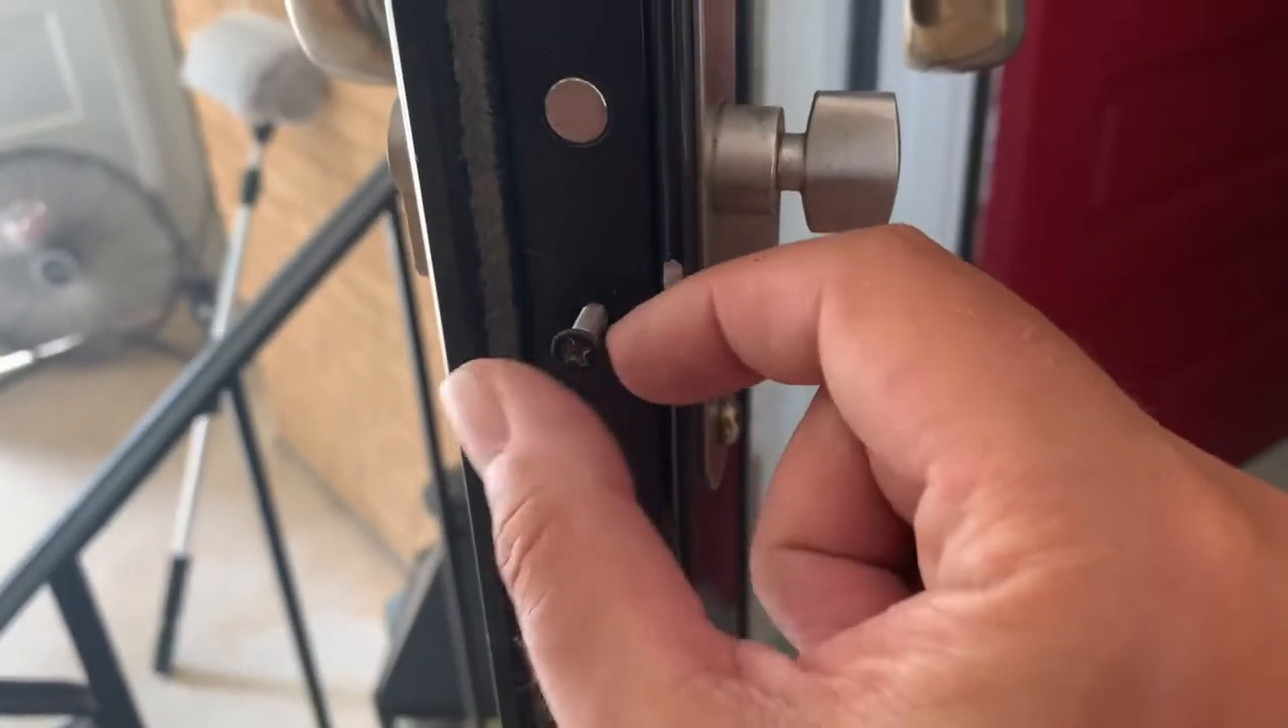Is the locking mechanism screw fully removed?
No.